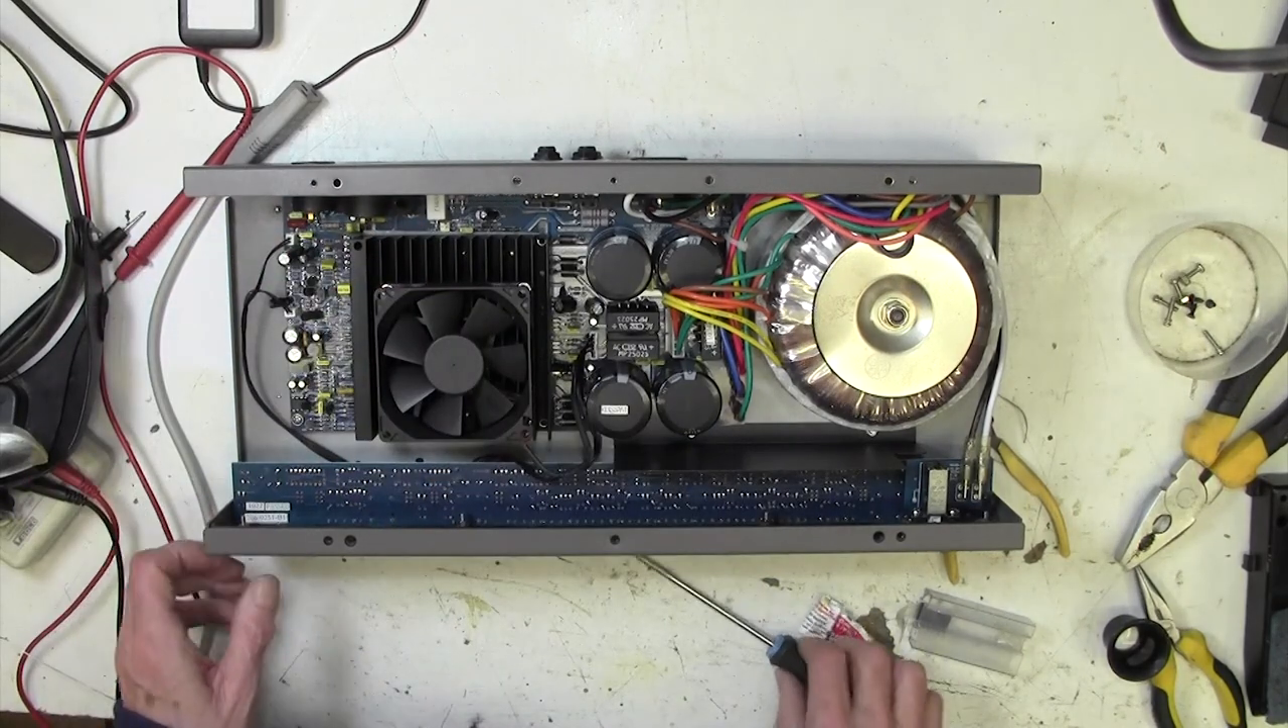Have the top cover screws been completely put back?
No.